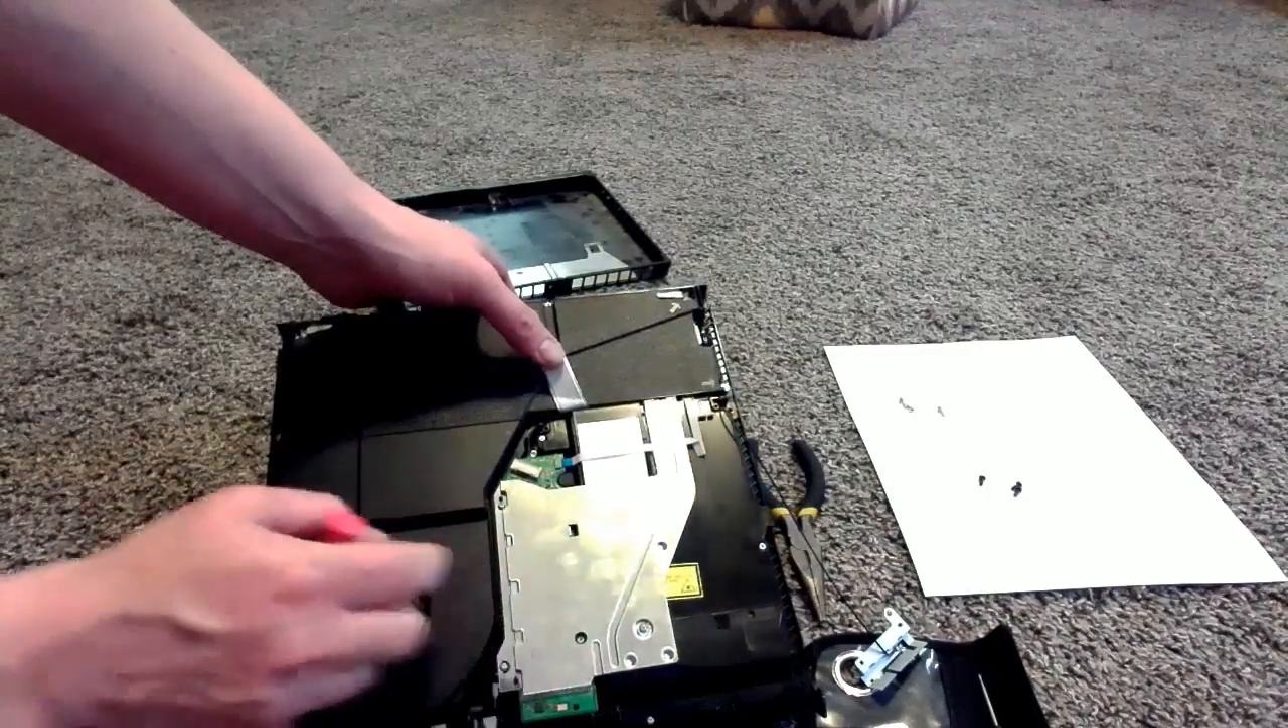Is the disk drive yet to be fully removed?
Yes.